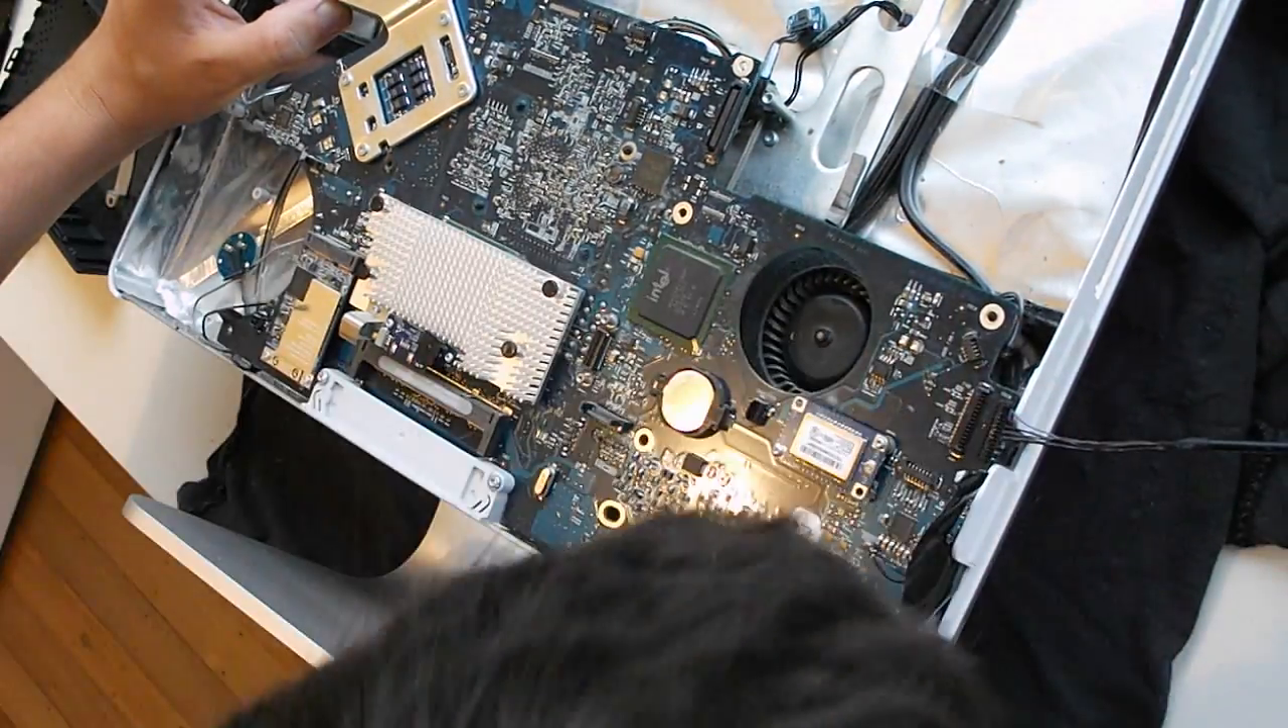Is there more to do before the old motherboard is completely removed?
Yes.